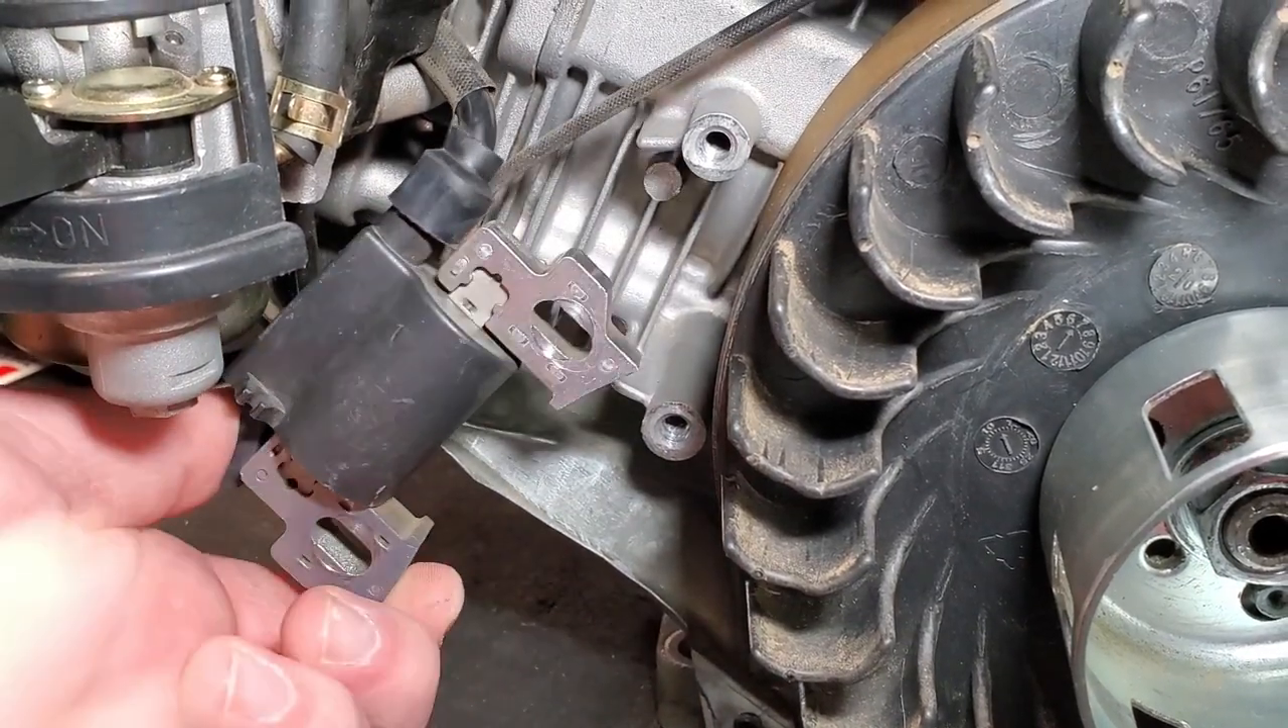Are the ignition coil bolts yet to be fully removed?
No.